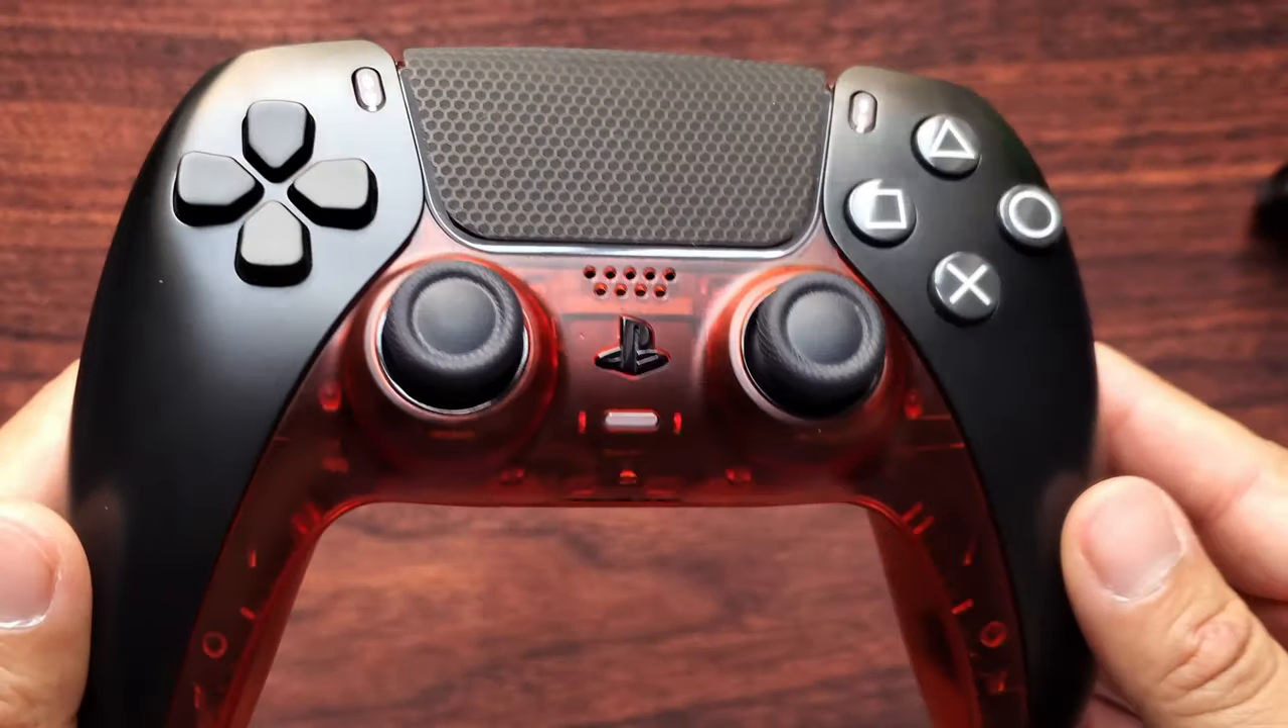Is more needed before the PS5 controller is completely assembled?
No.